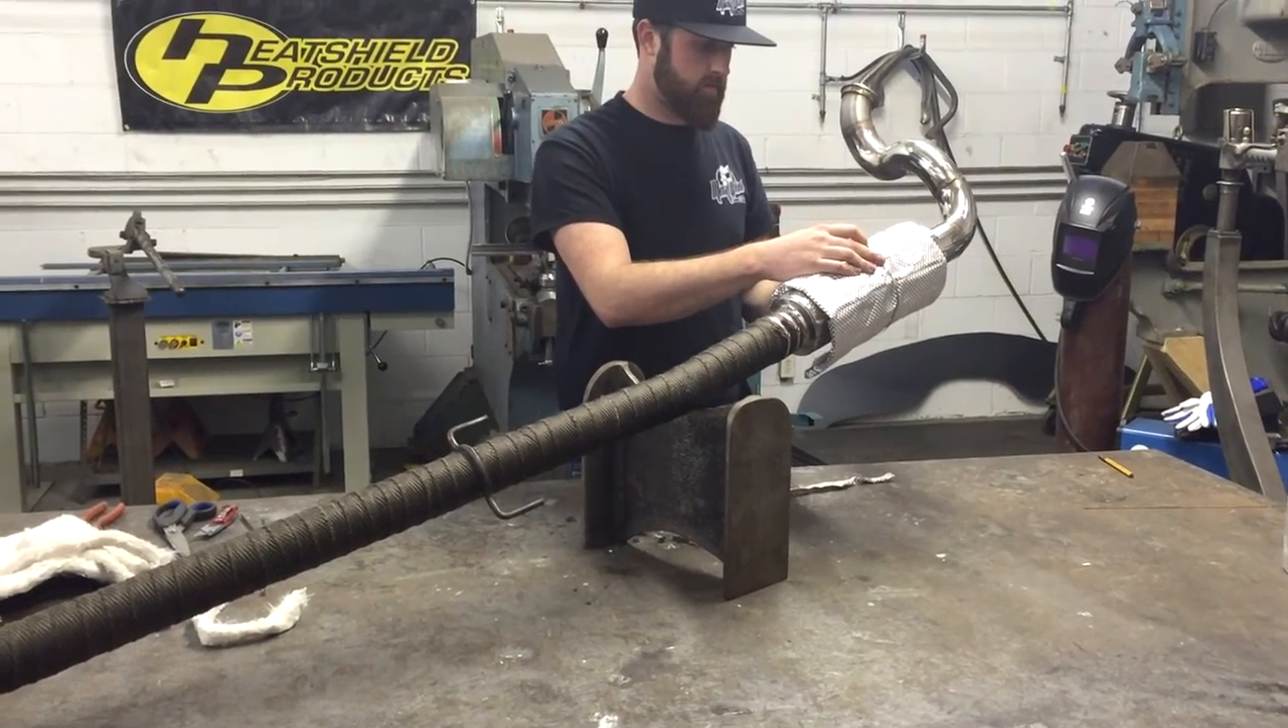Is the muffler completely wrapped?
No.